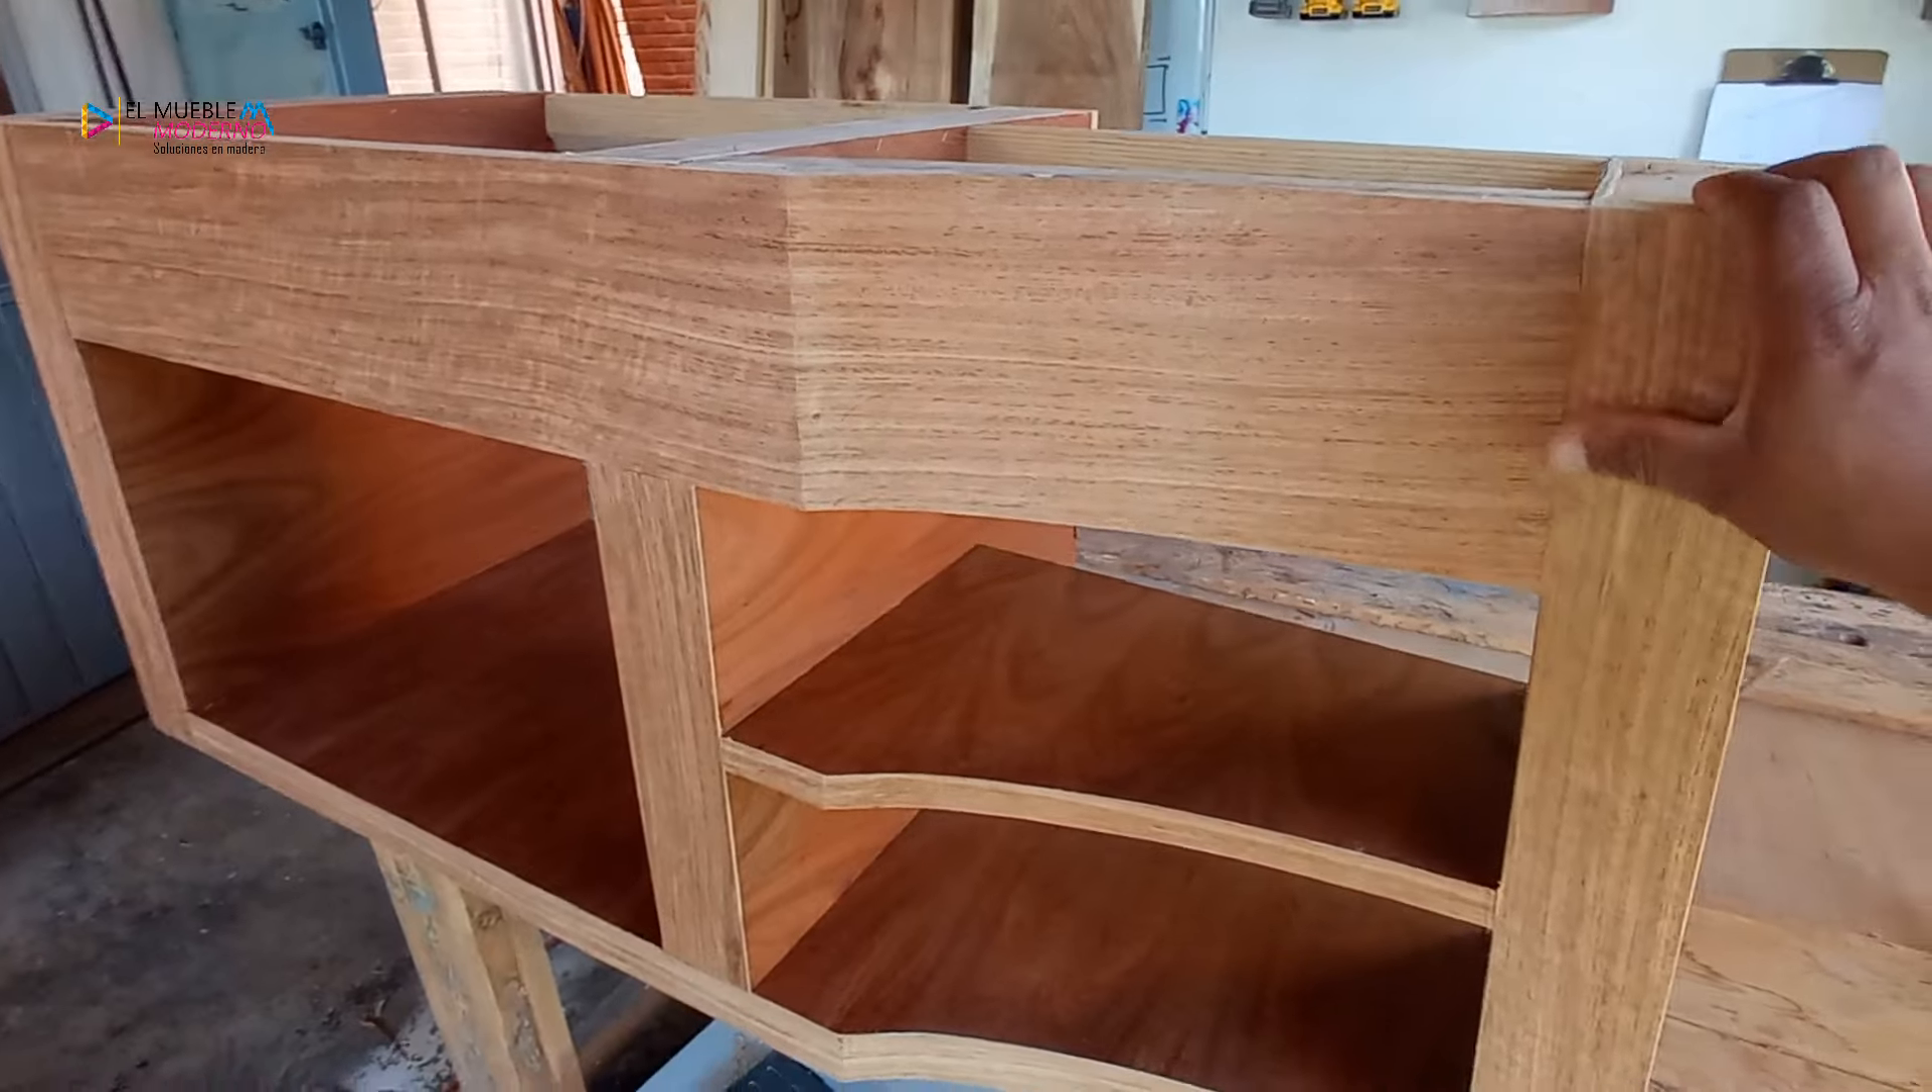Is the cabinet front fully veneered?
Yes.